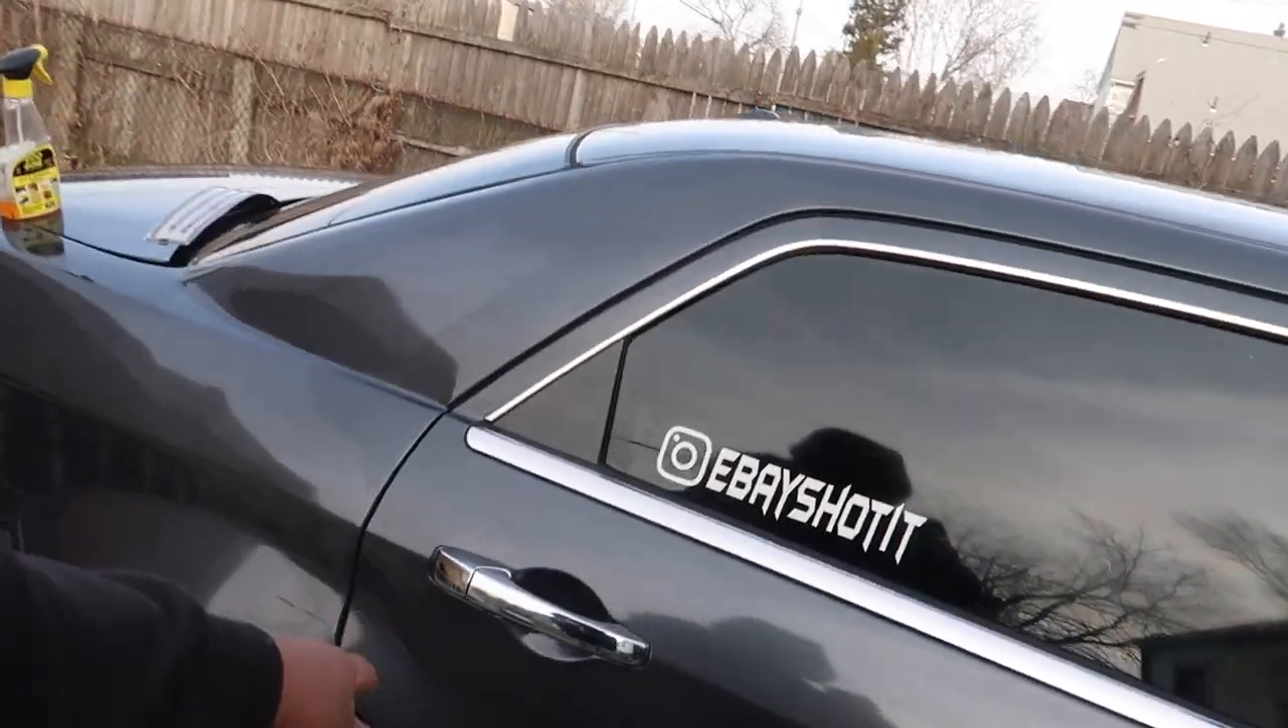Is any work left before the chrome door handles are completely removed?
Yes.